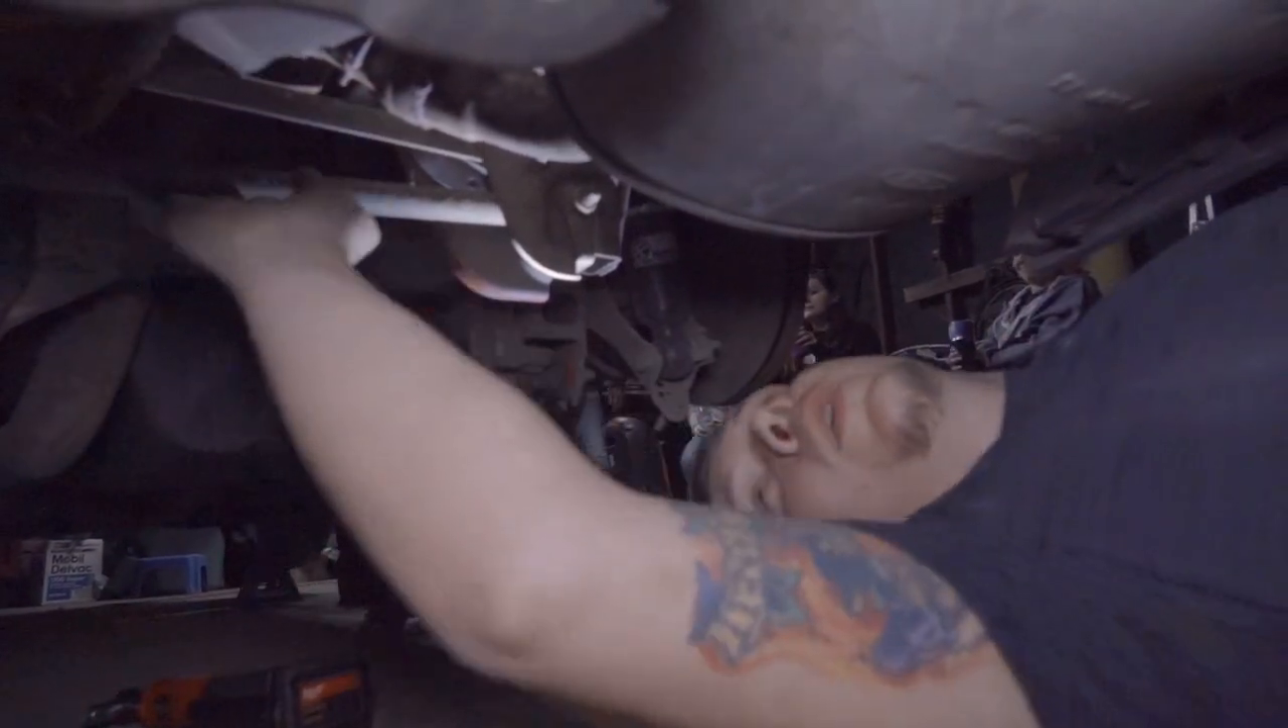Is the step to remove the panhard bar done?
No.